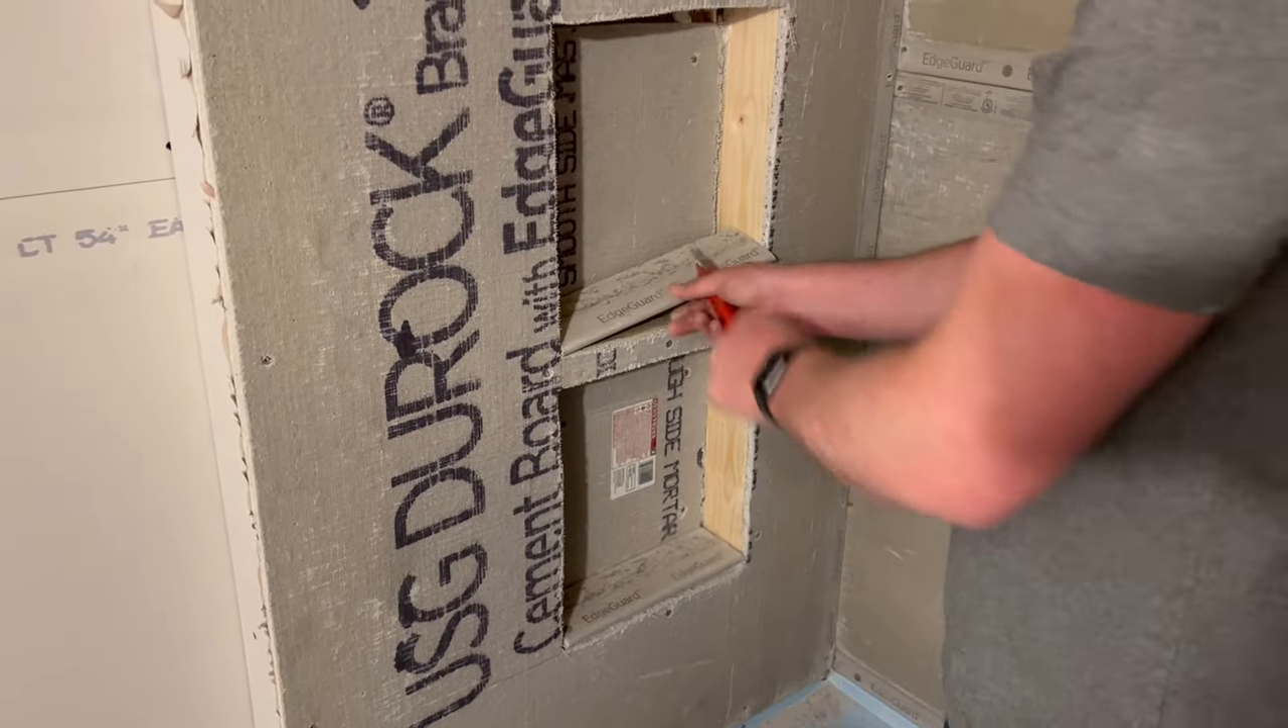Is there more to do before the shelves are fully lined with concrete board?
Yes.